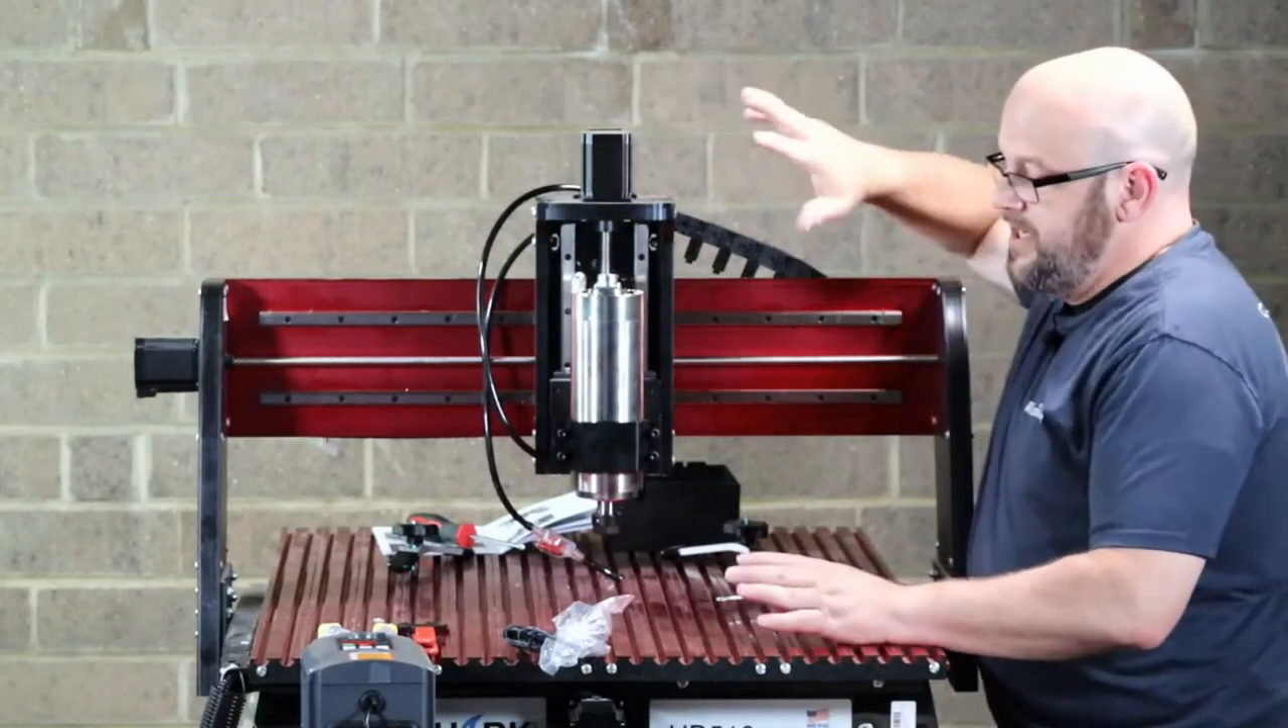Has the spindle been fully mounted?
Yes.